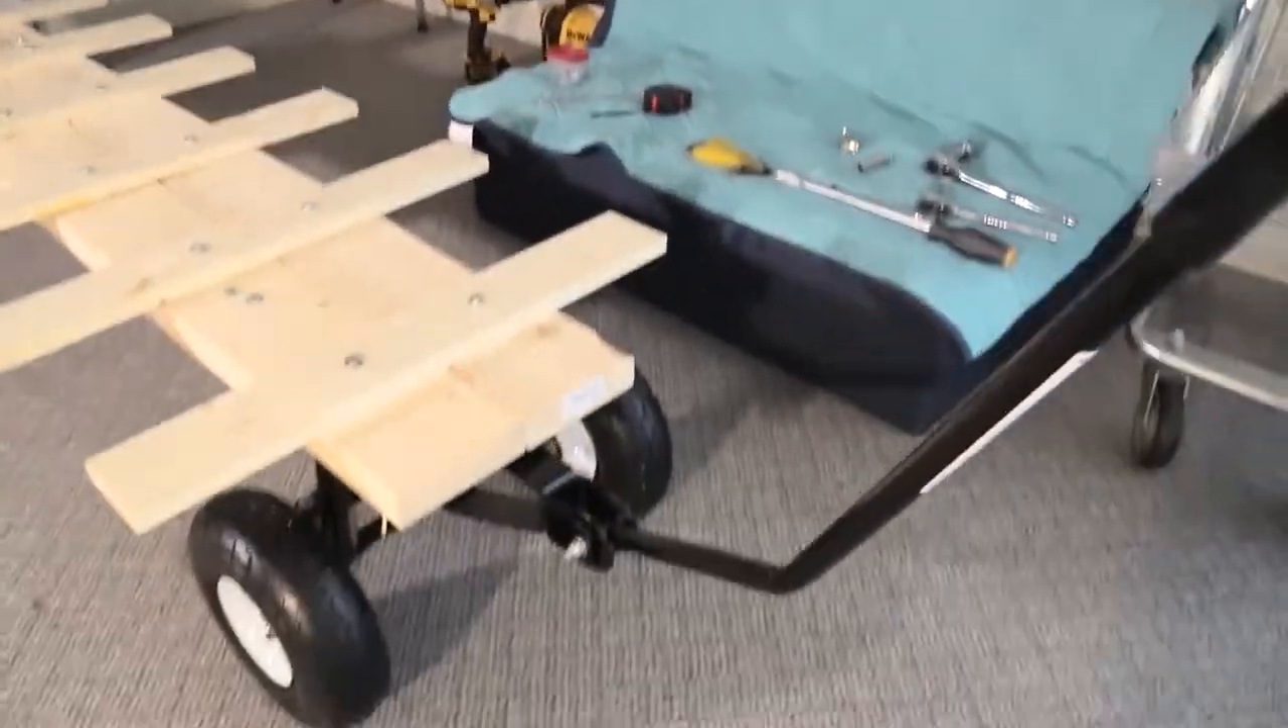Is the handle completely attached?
Yes.